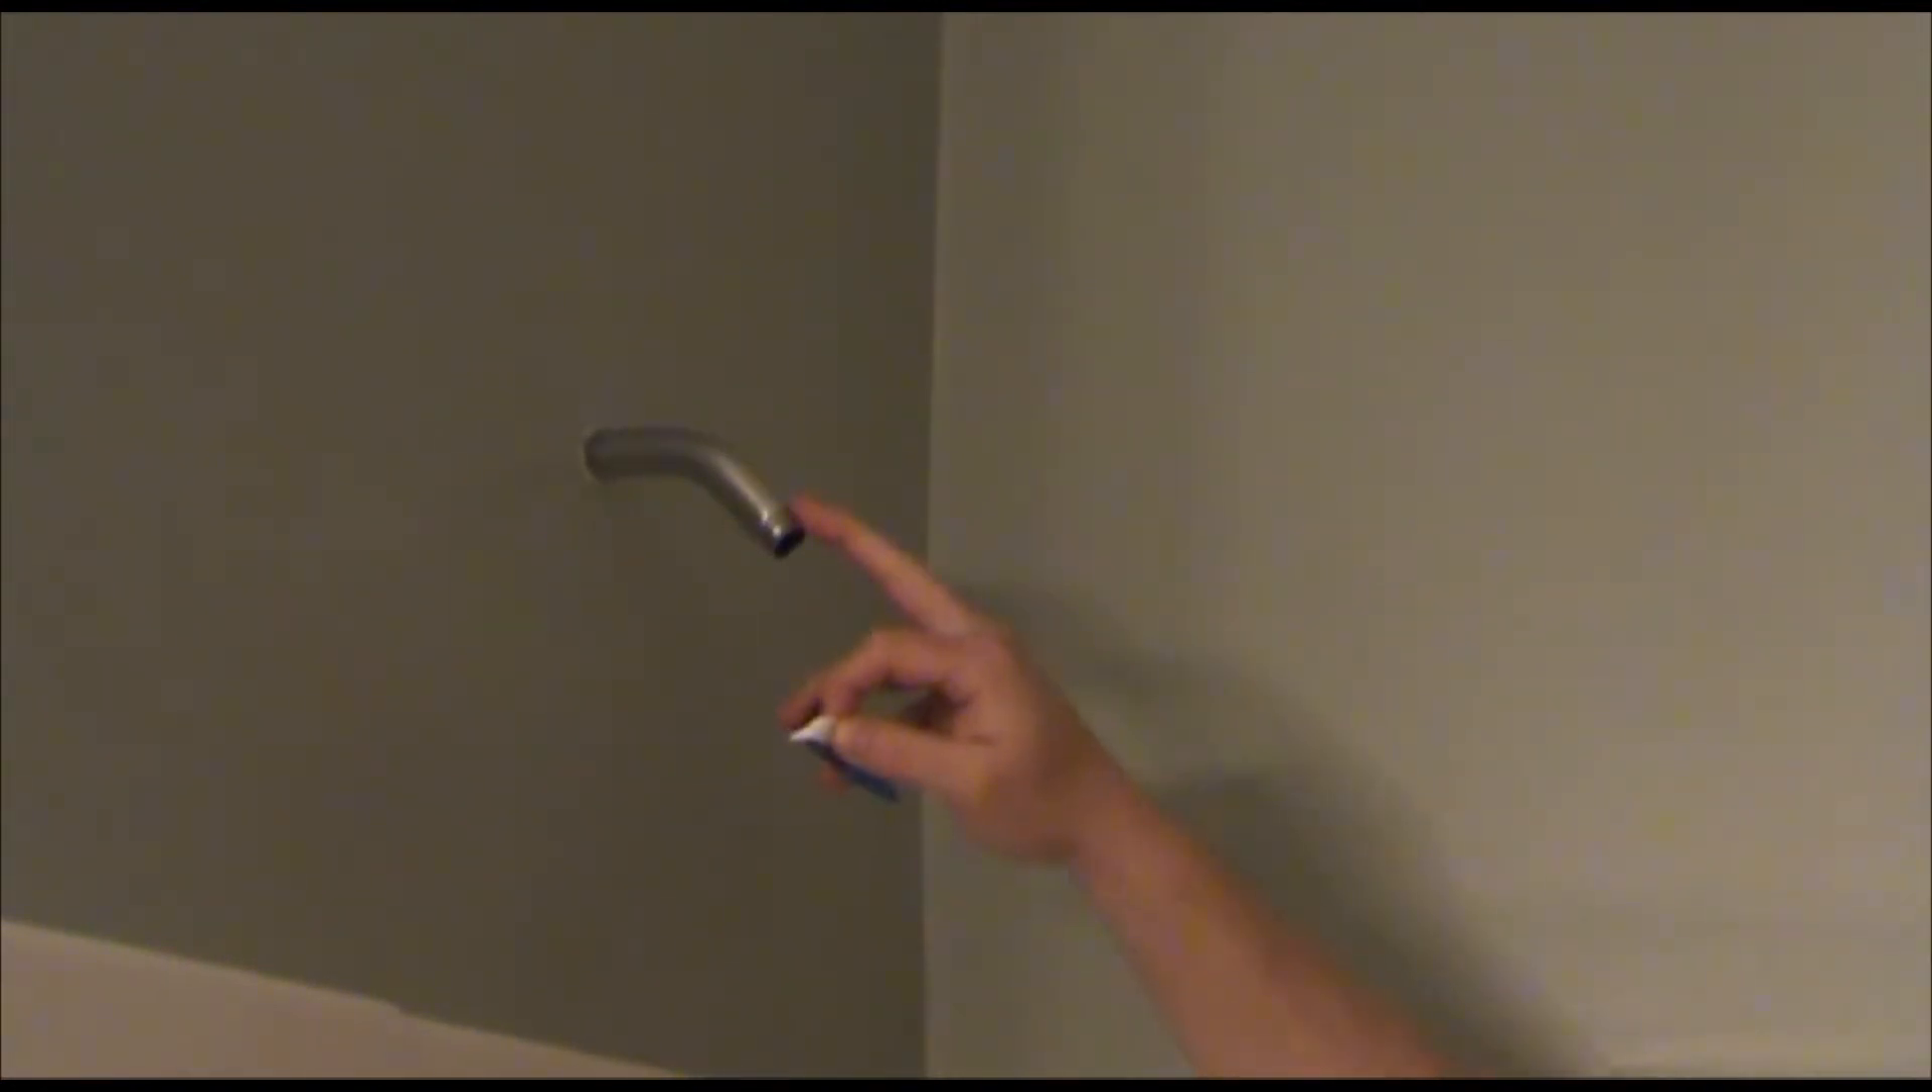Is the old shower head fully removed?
Yes.